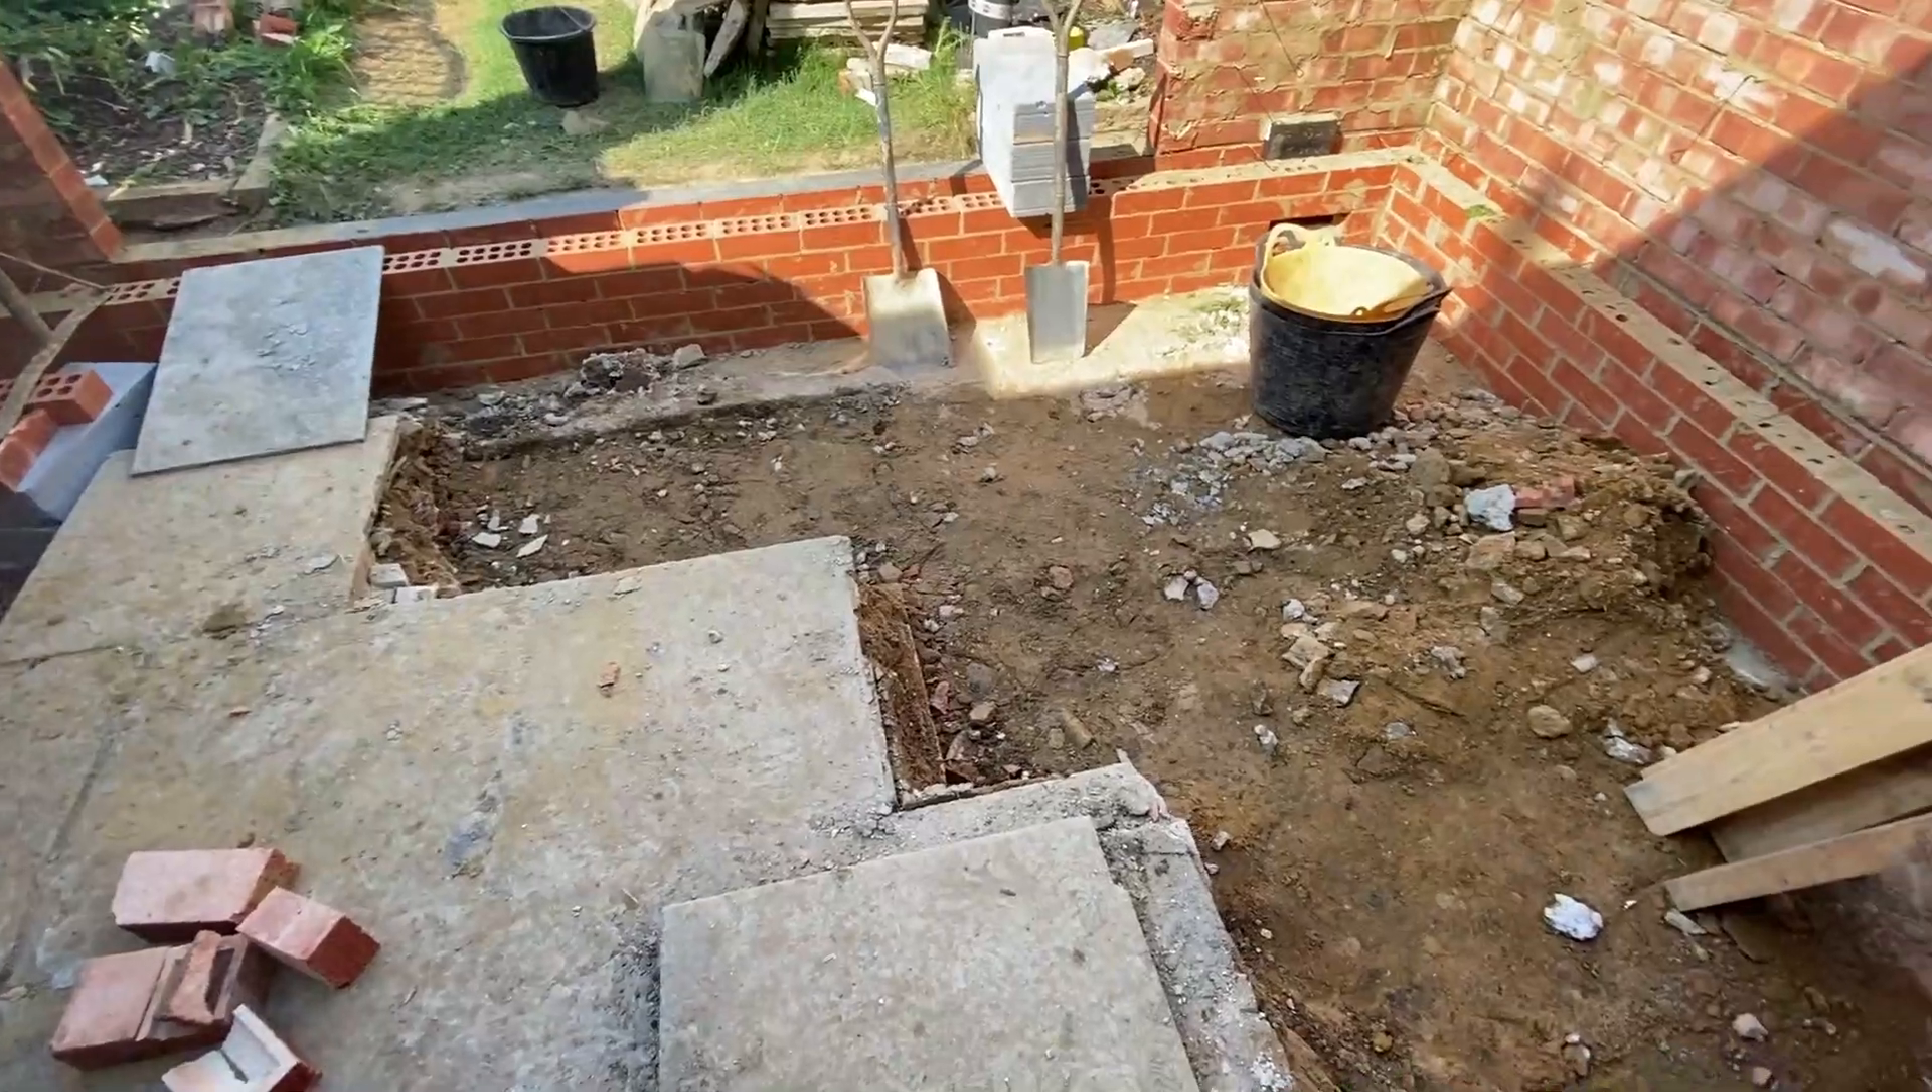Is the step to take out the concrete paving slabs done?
No.